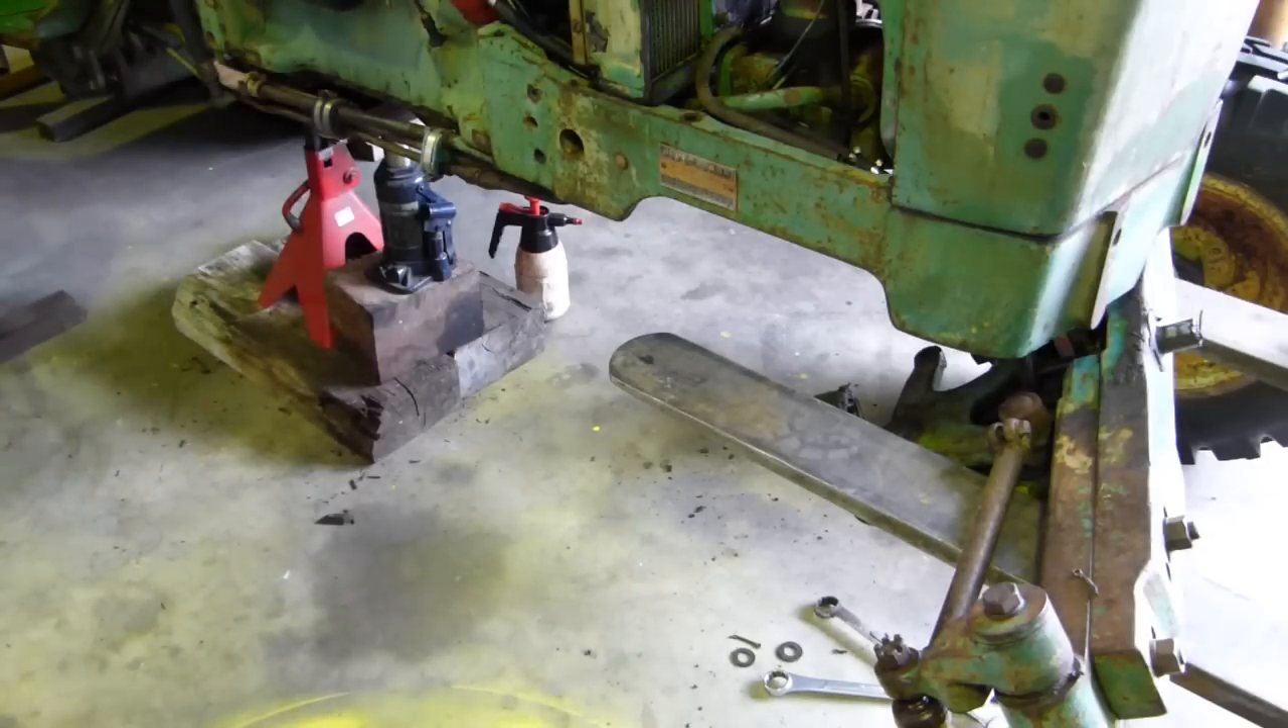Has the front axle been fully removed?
No.